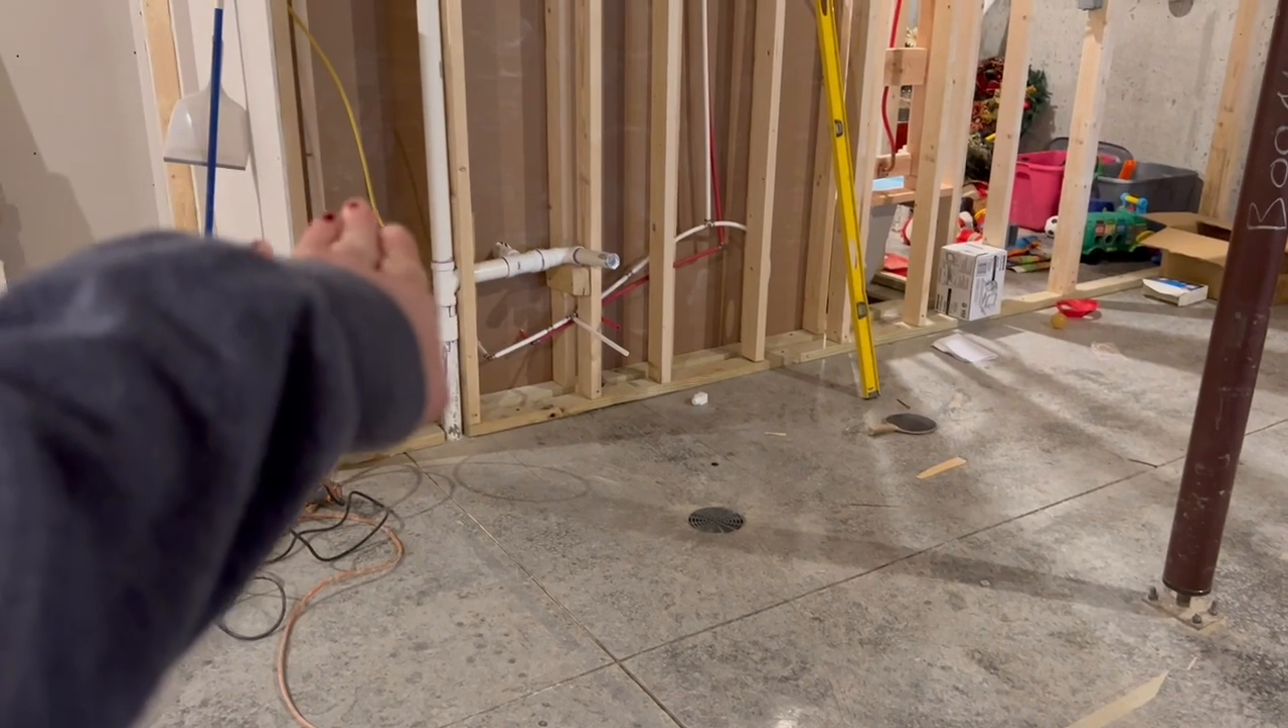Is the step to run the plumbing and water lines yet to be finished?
No.